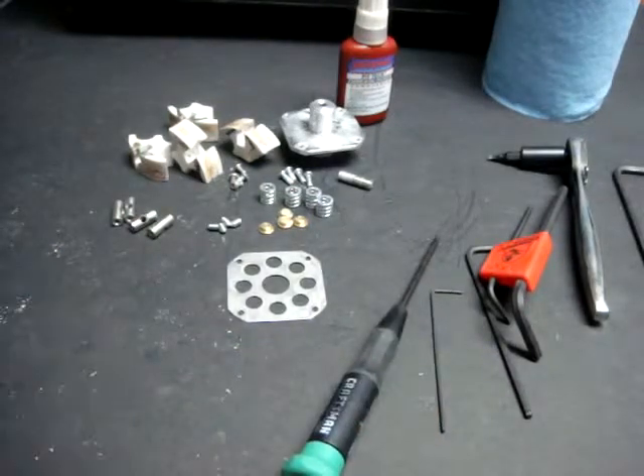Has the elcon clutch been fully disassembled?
Yes.